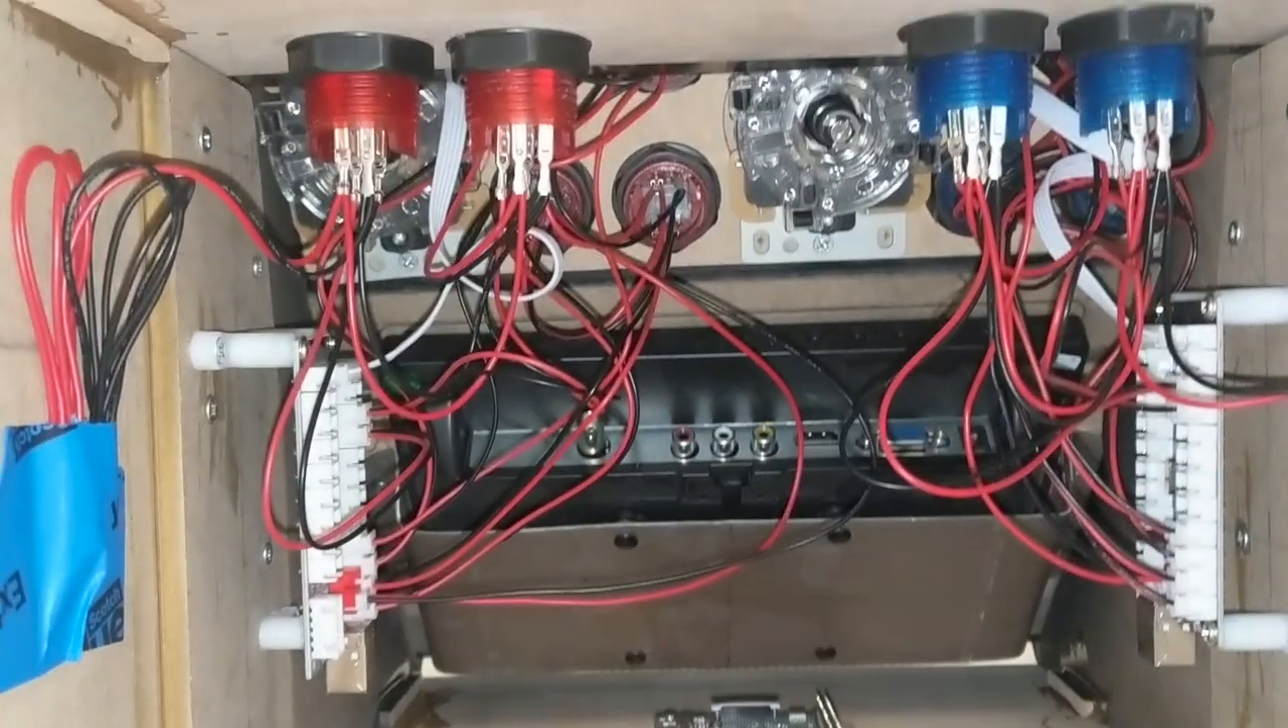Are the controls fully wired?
Yes.